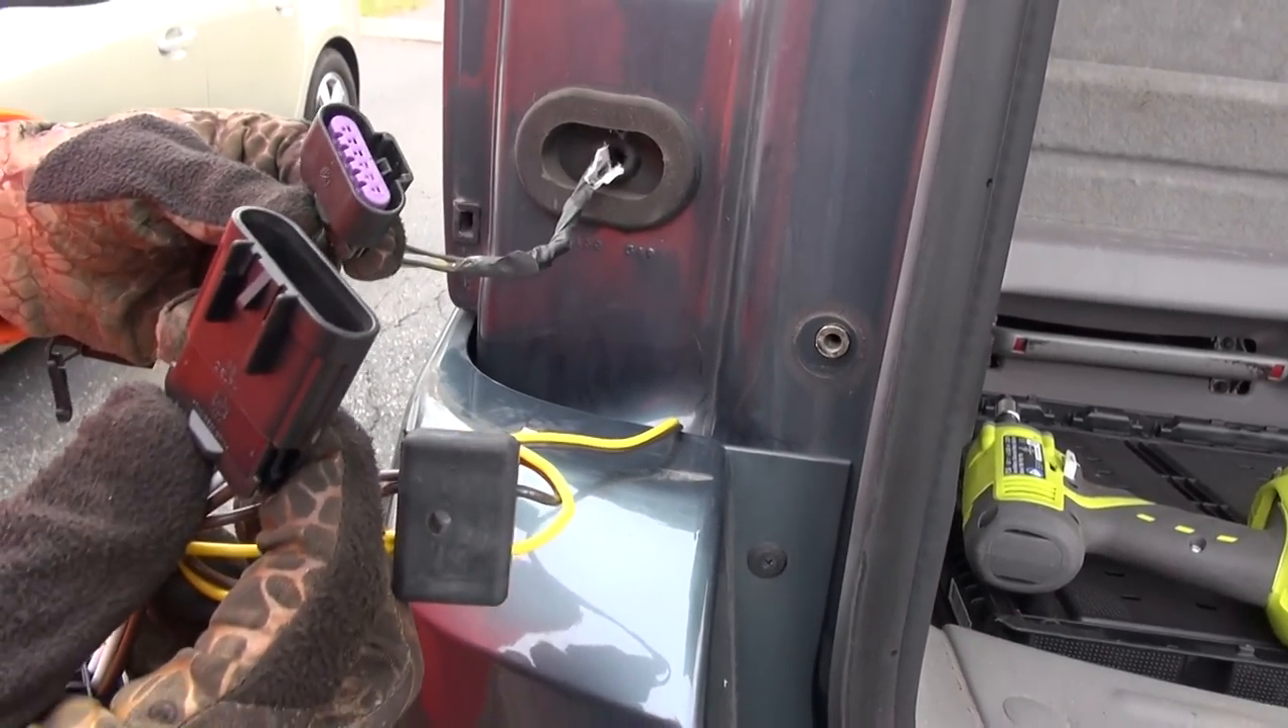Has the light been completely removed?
Yes.